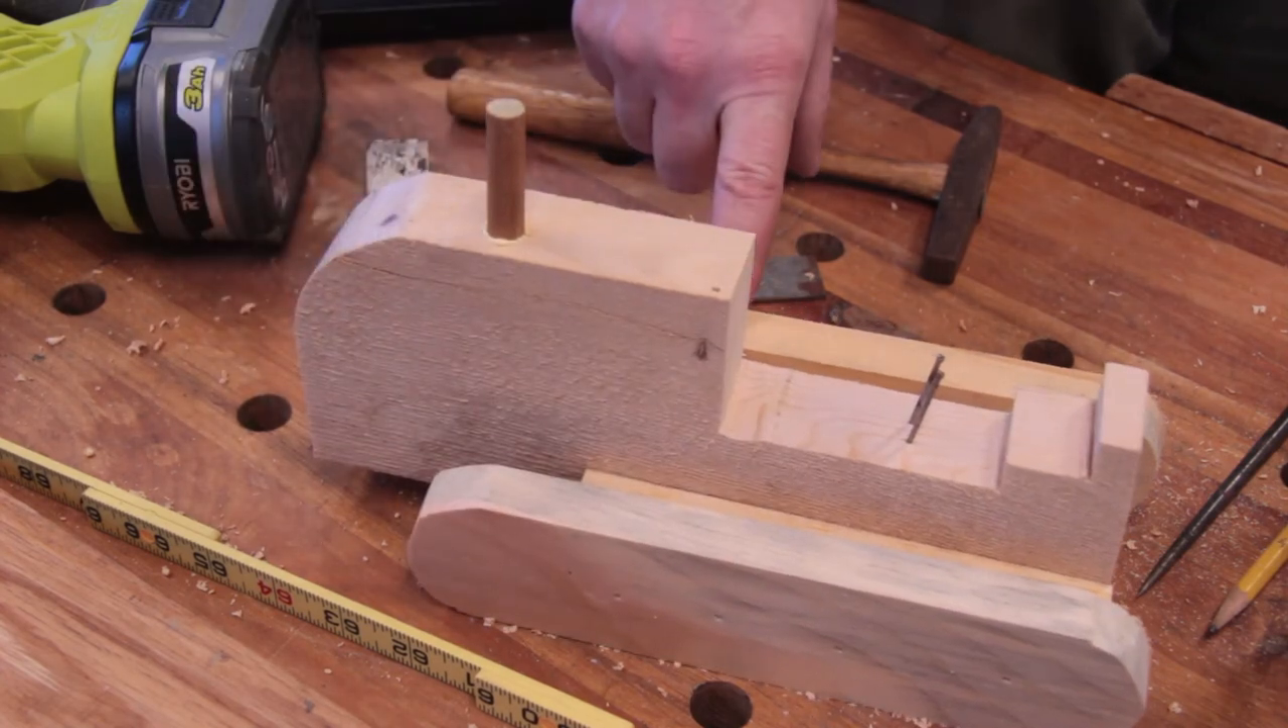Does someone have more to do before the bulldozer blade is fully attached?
Yes.